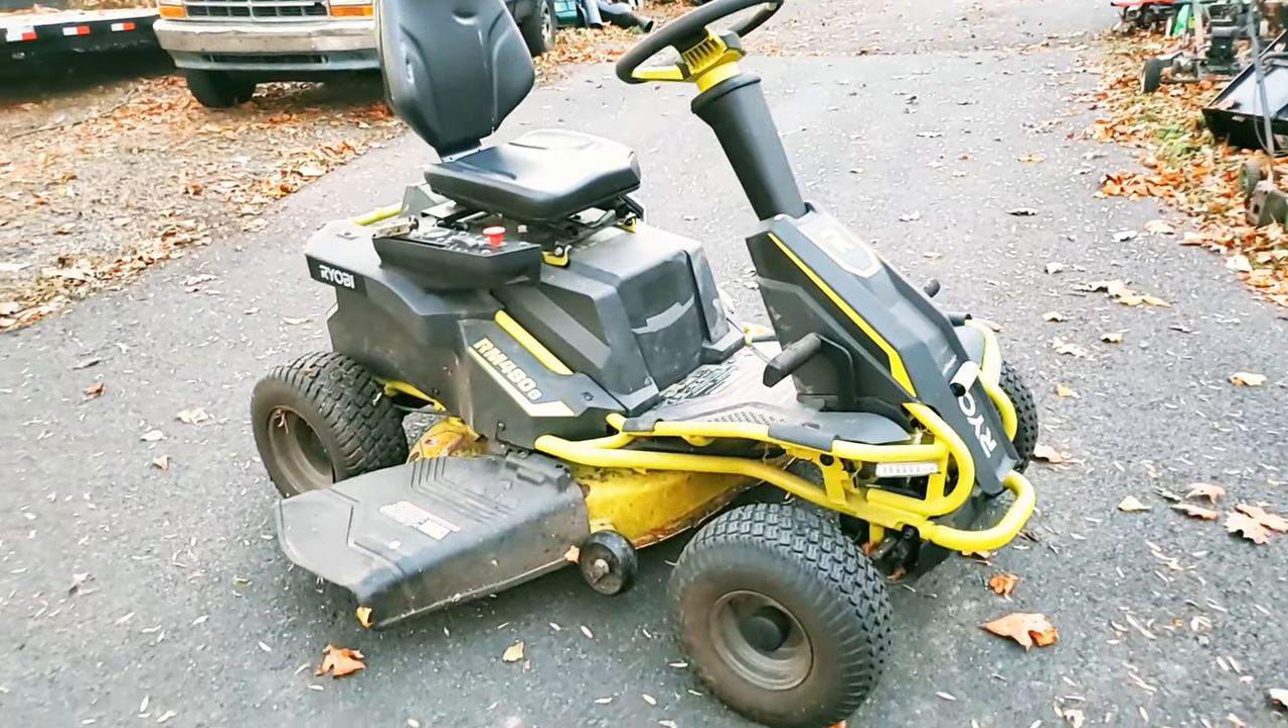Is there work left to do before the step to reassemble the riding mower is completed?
No.